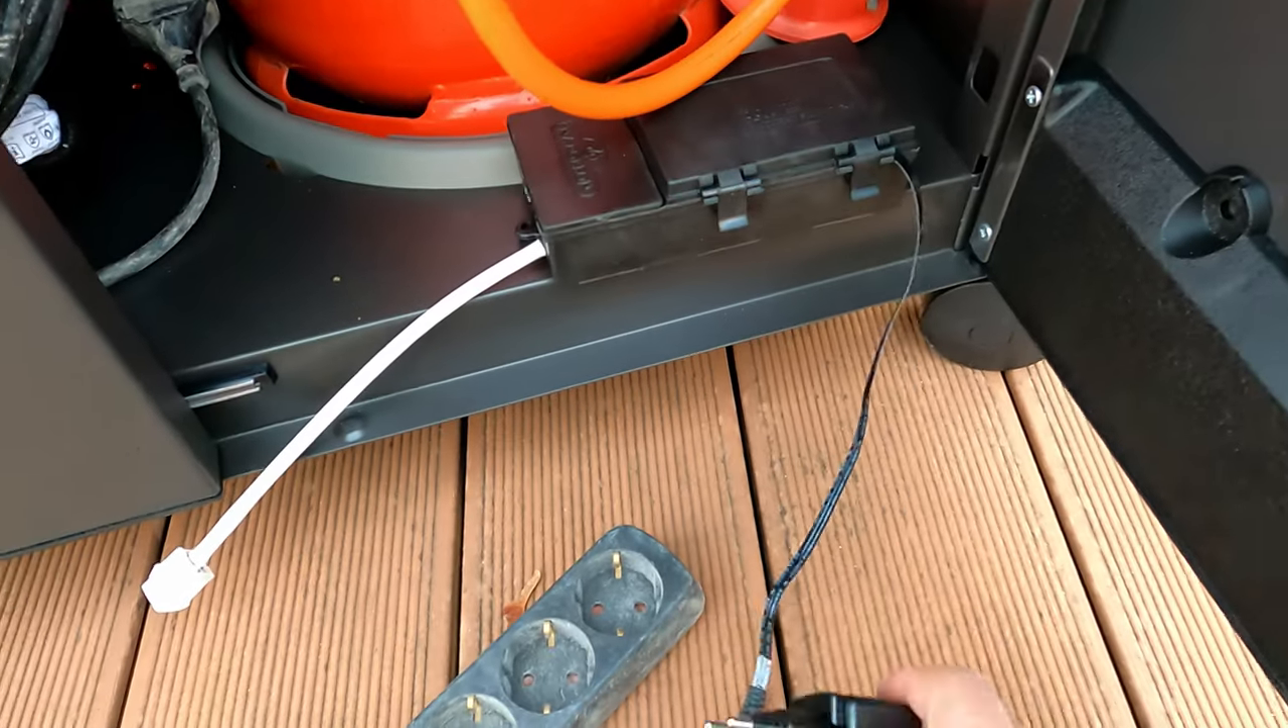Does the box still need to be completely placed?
No.